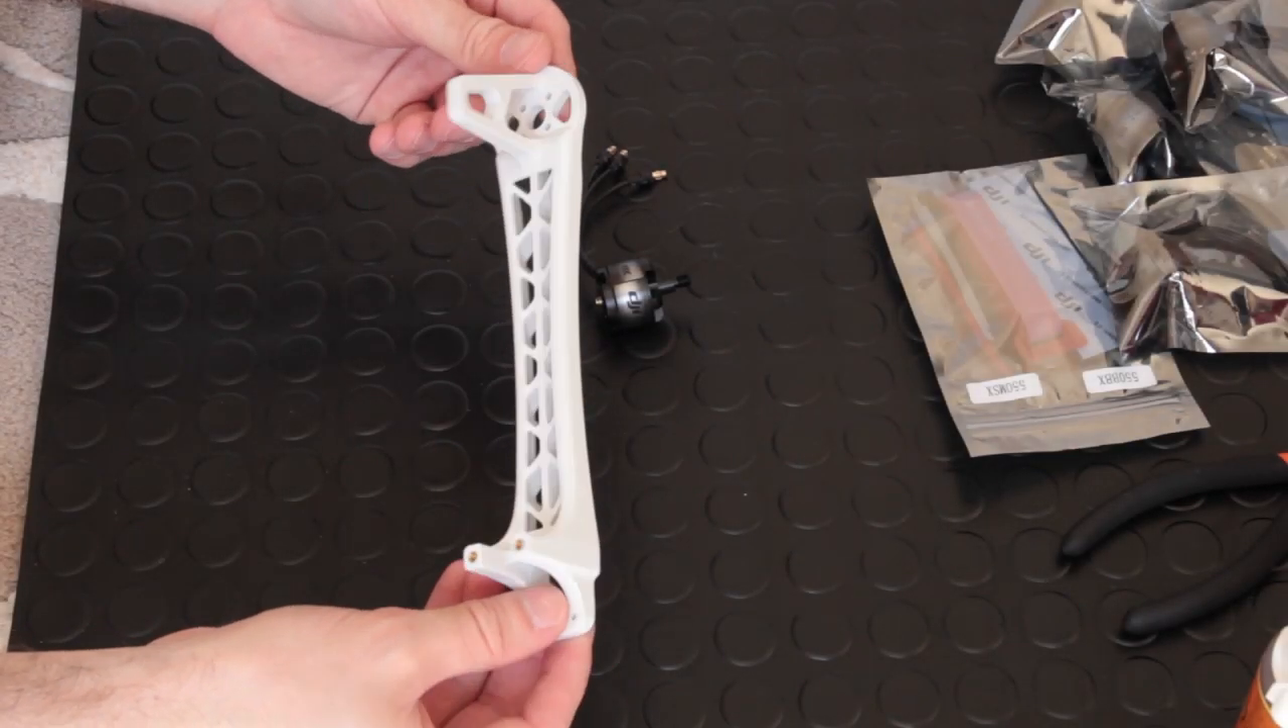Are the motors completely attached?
No.